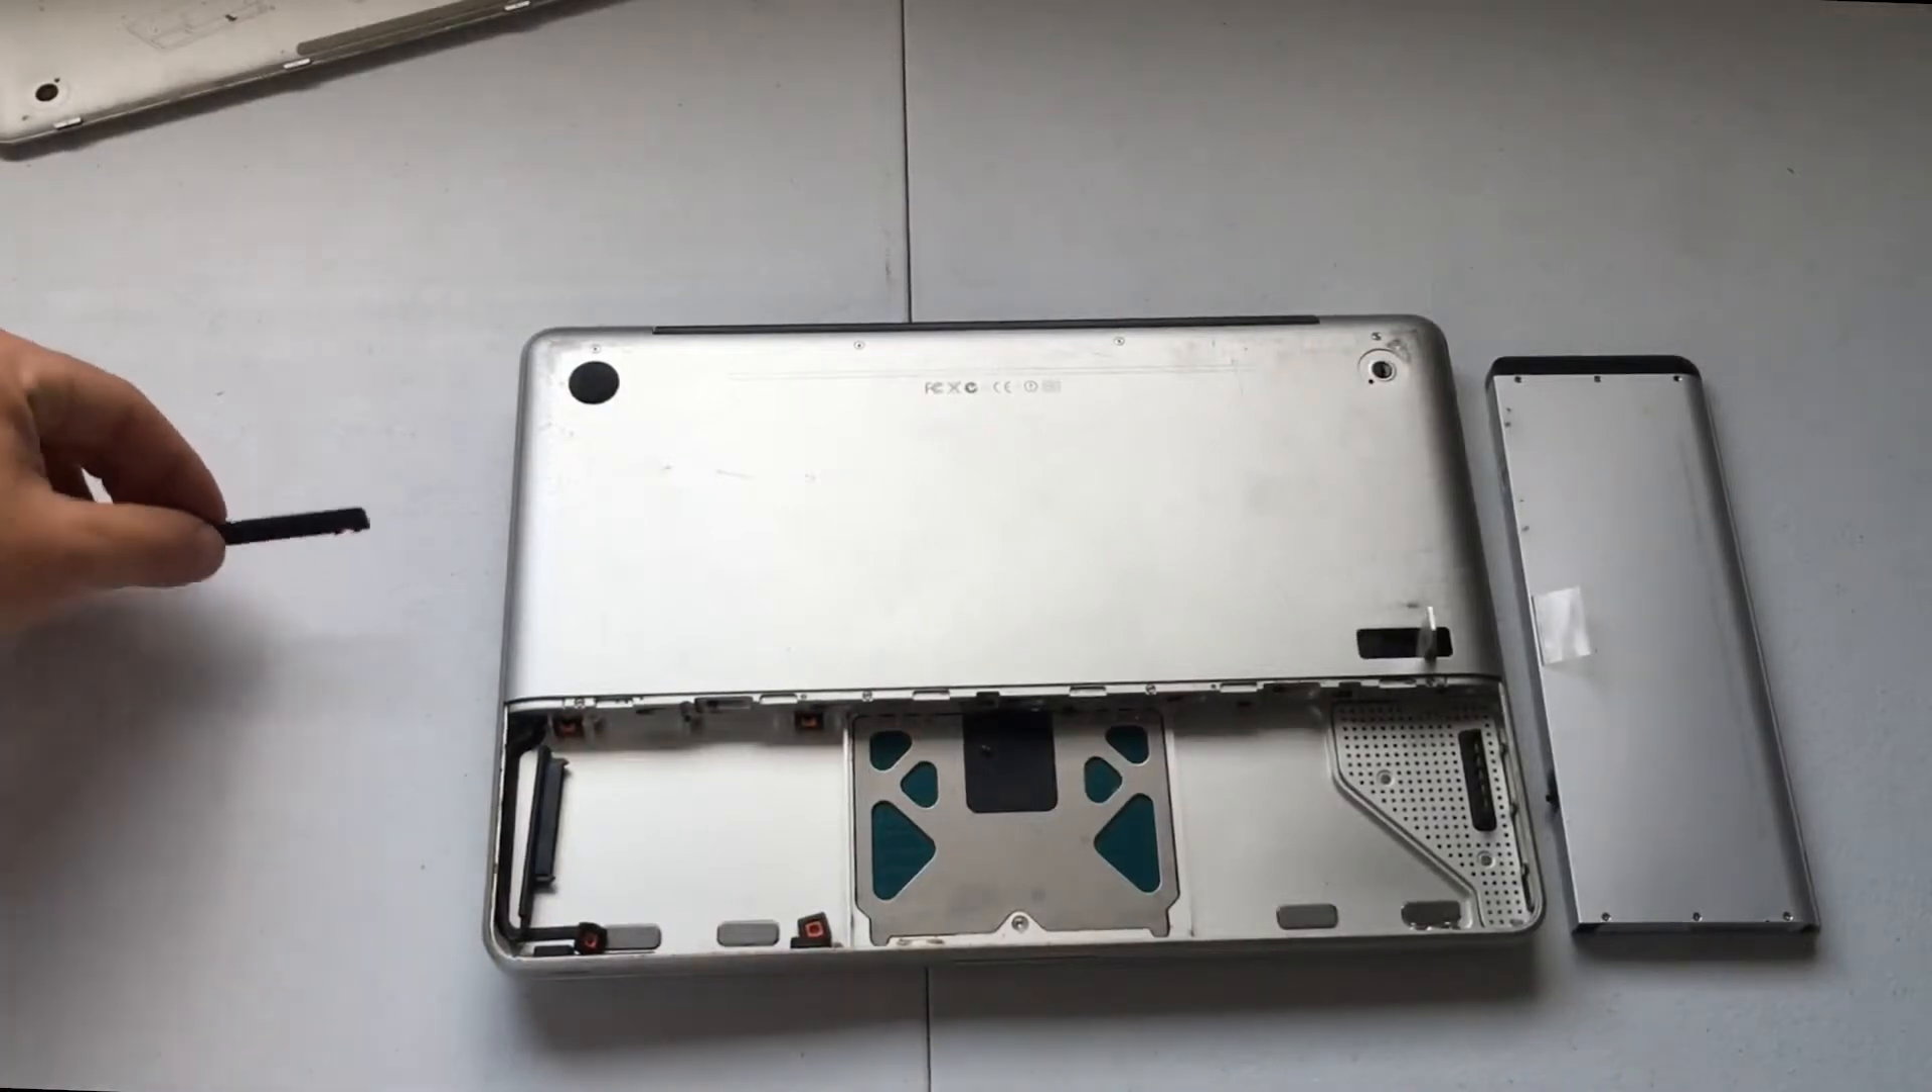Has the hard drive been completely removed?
Yes.